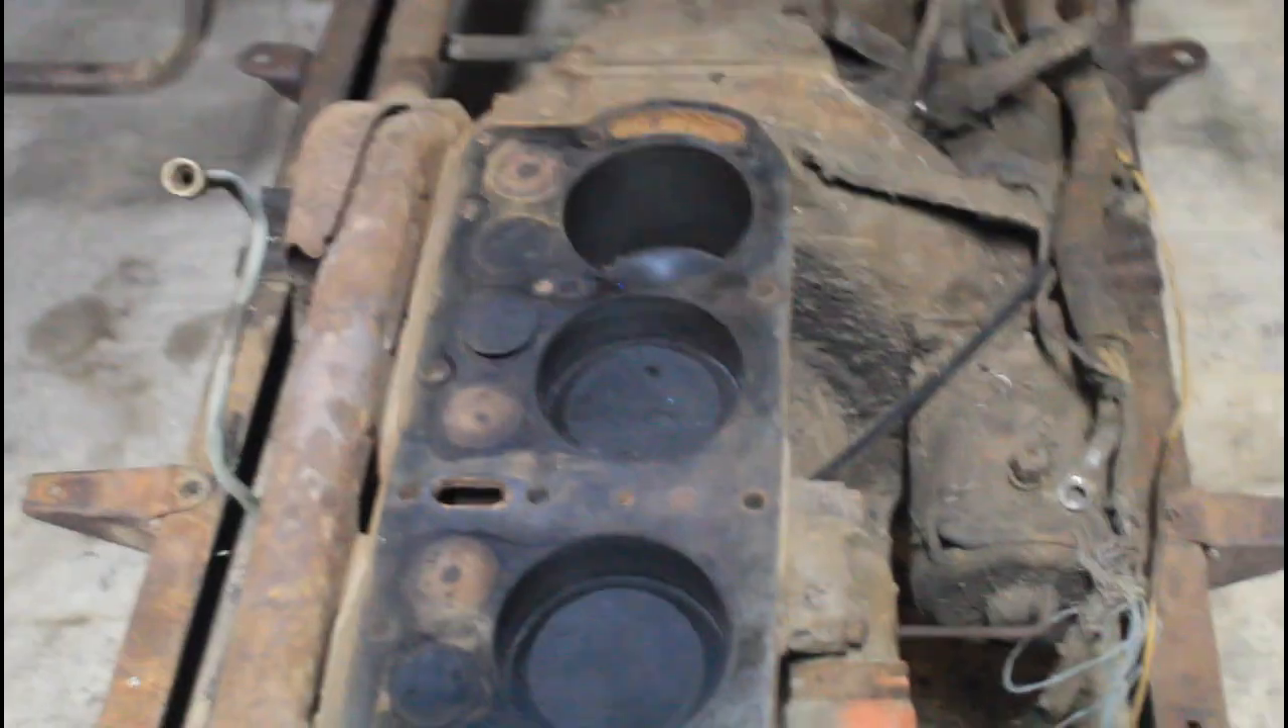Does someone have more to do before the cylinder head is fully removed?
No.